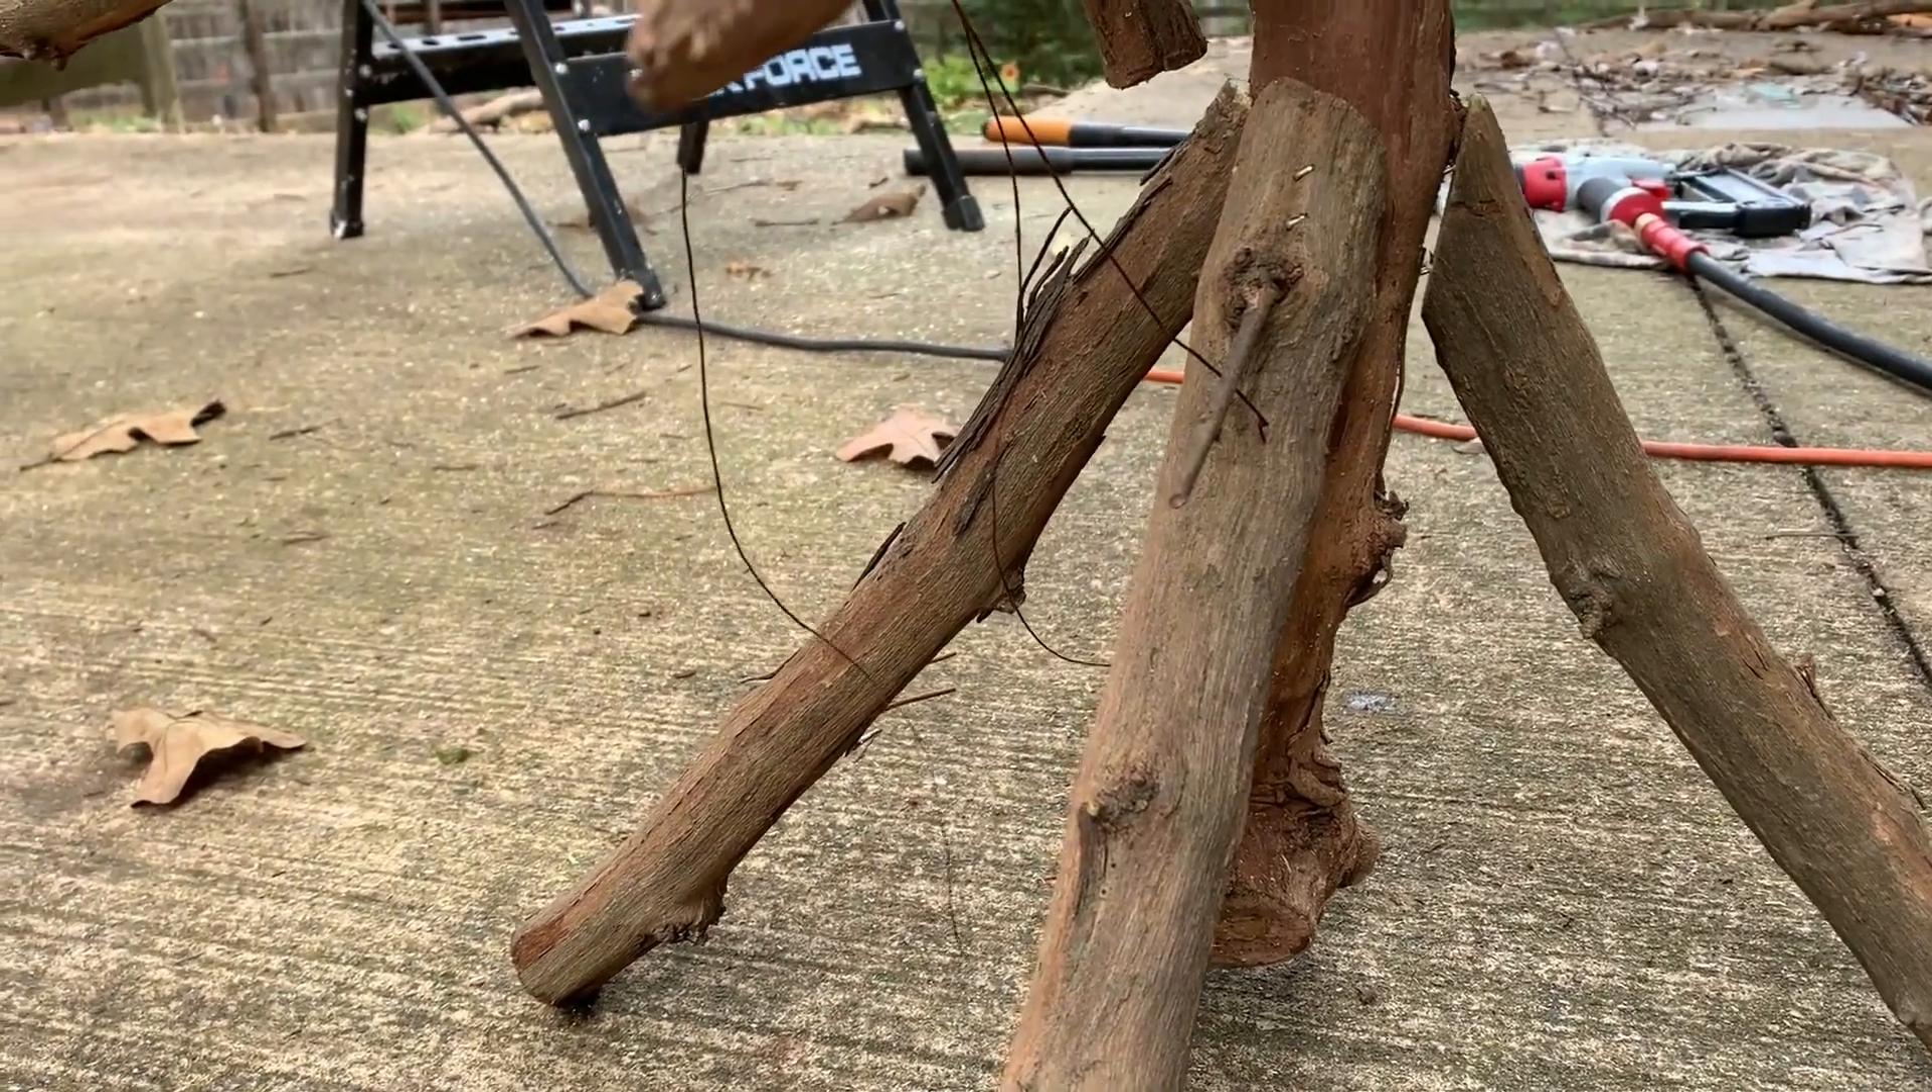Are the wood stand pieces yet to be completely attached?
No.